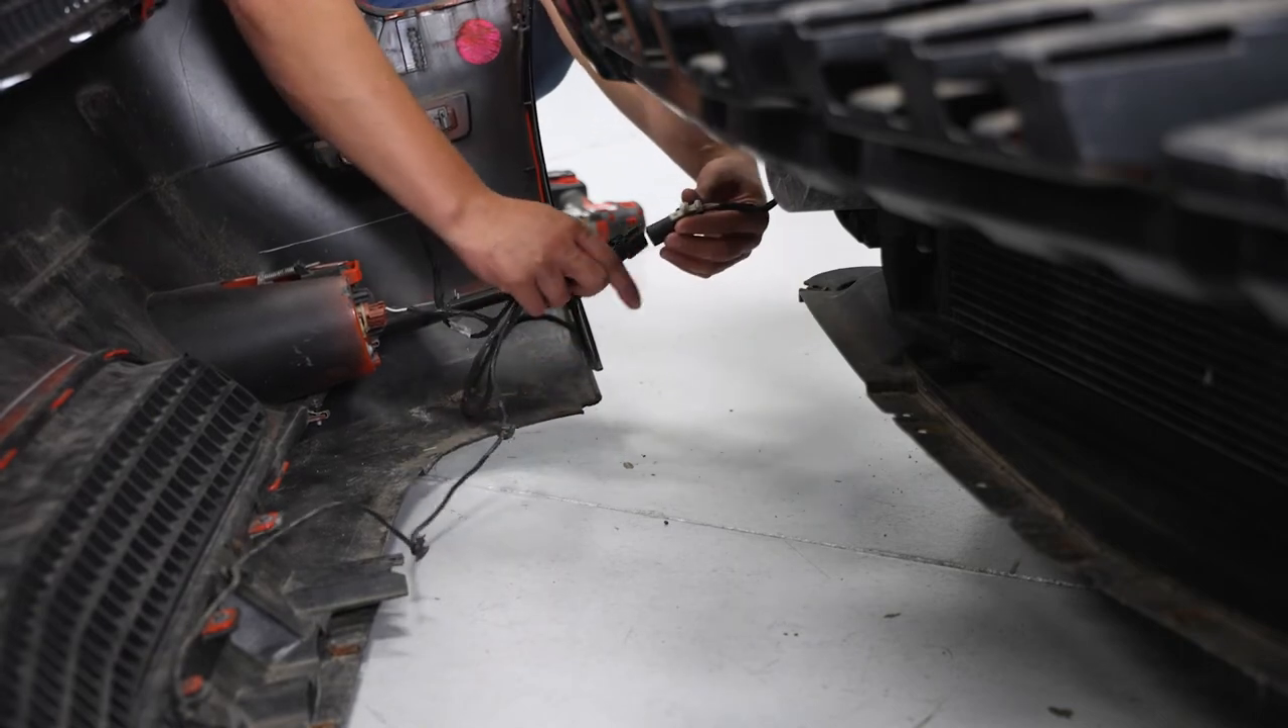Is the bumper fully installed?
No.